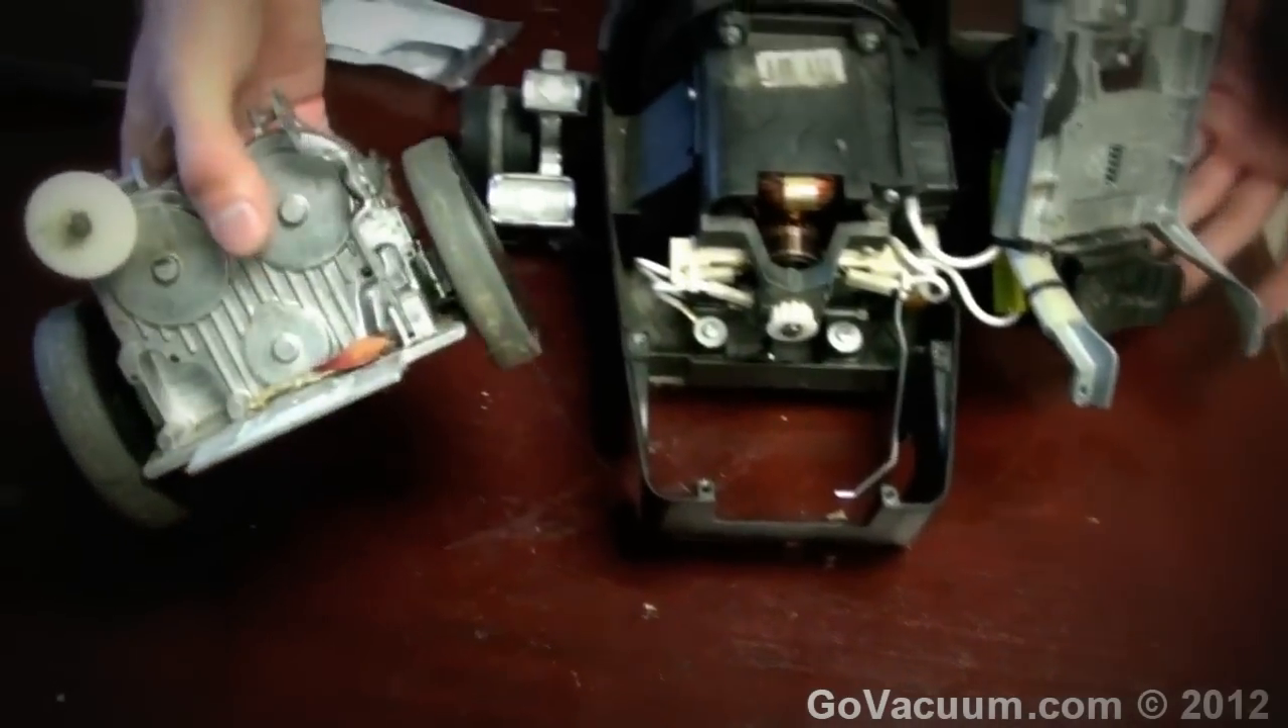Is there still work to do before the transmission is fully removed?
No.